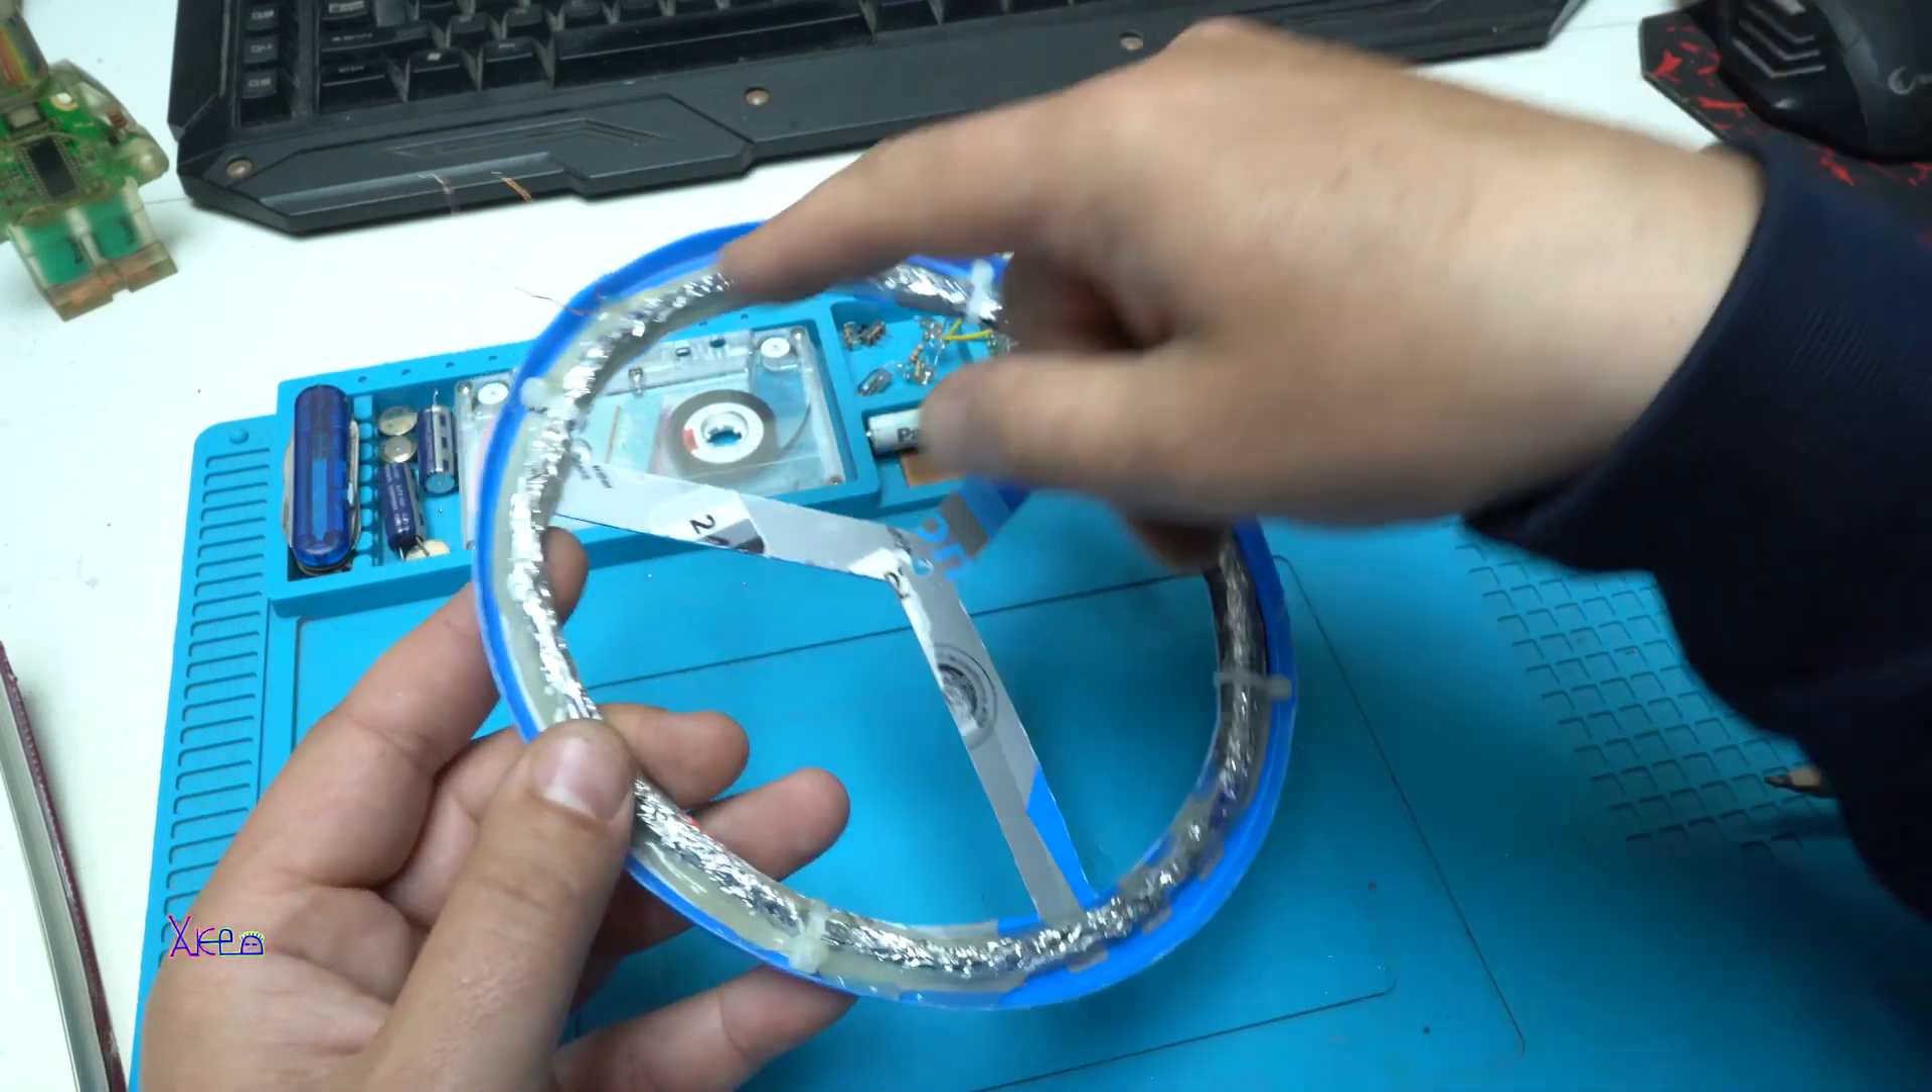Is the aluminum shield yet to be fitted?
No.